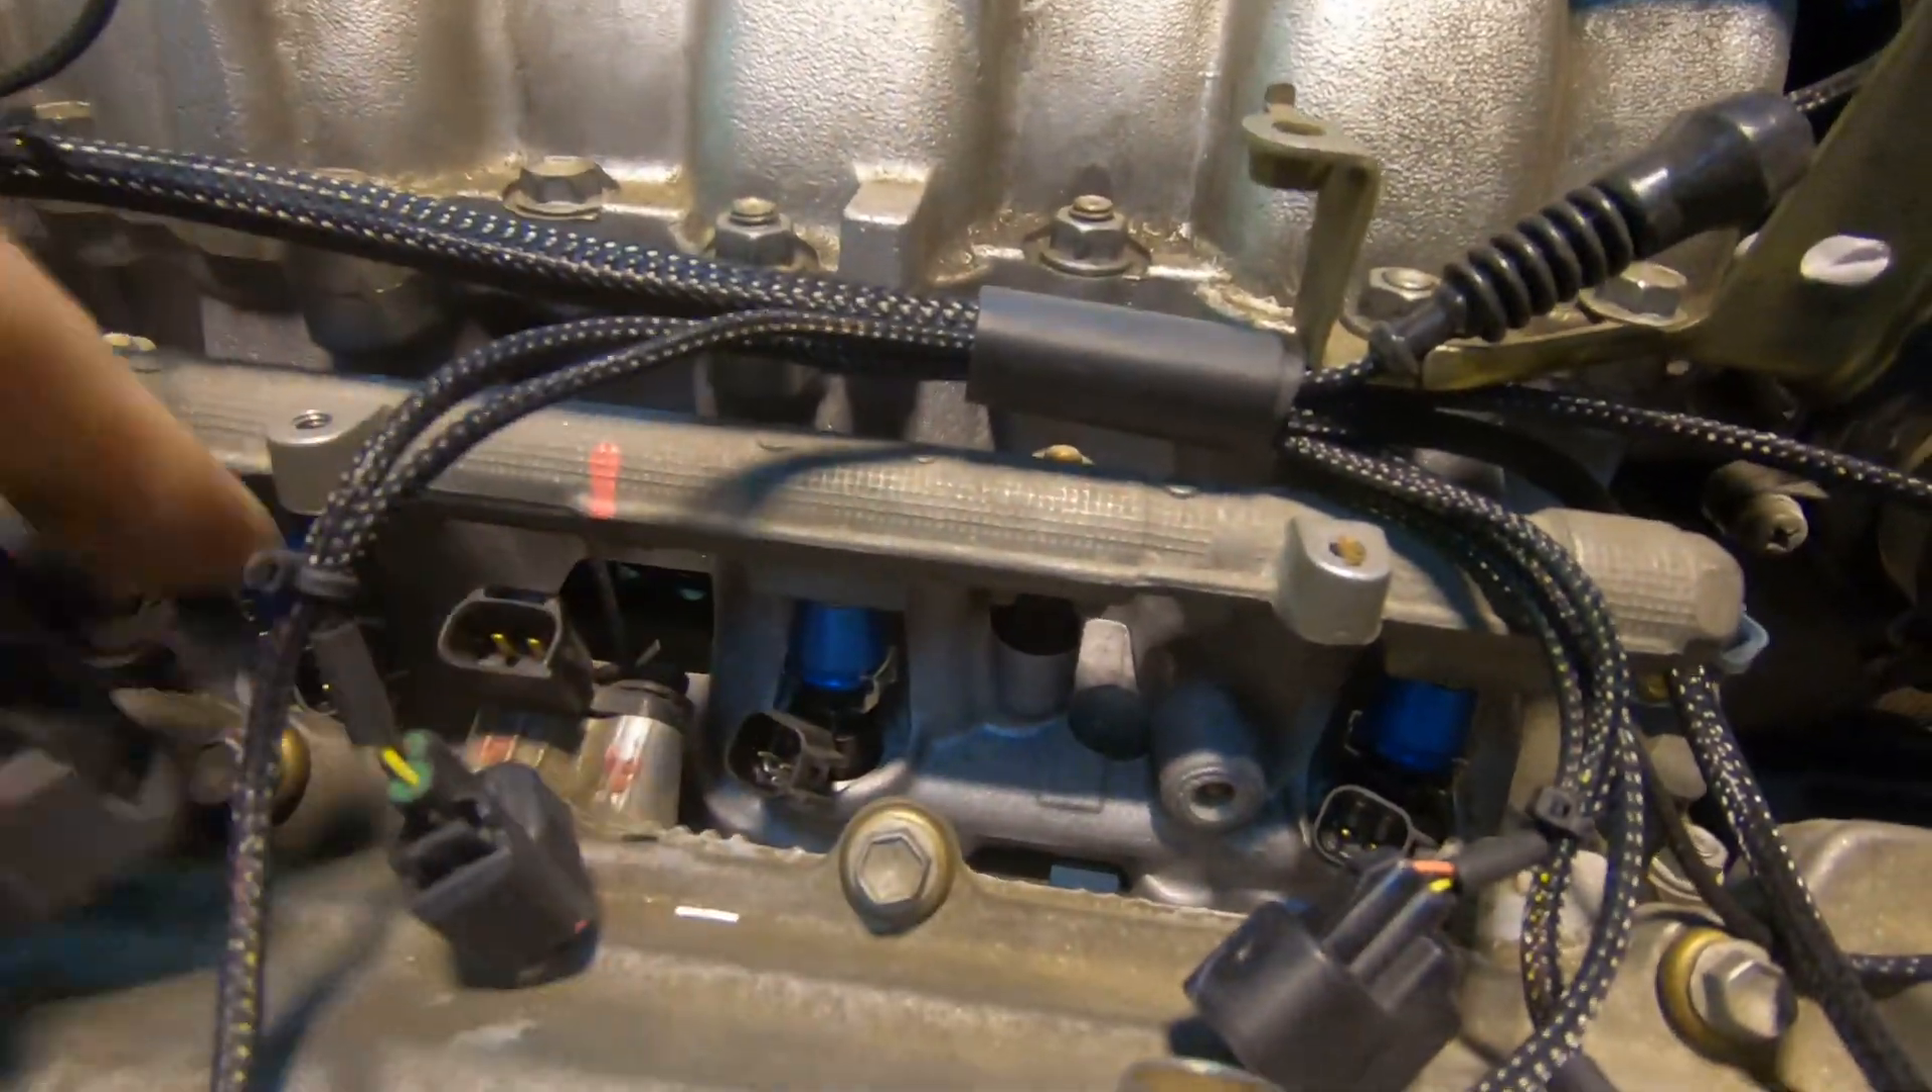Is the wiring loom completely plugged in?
No.